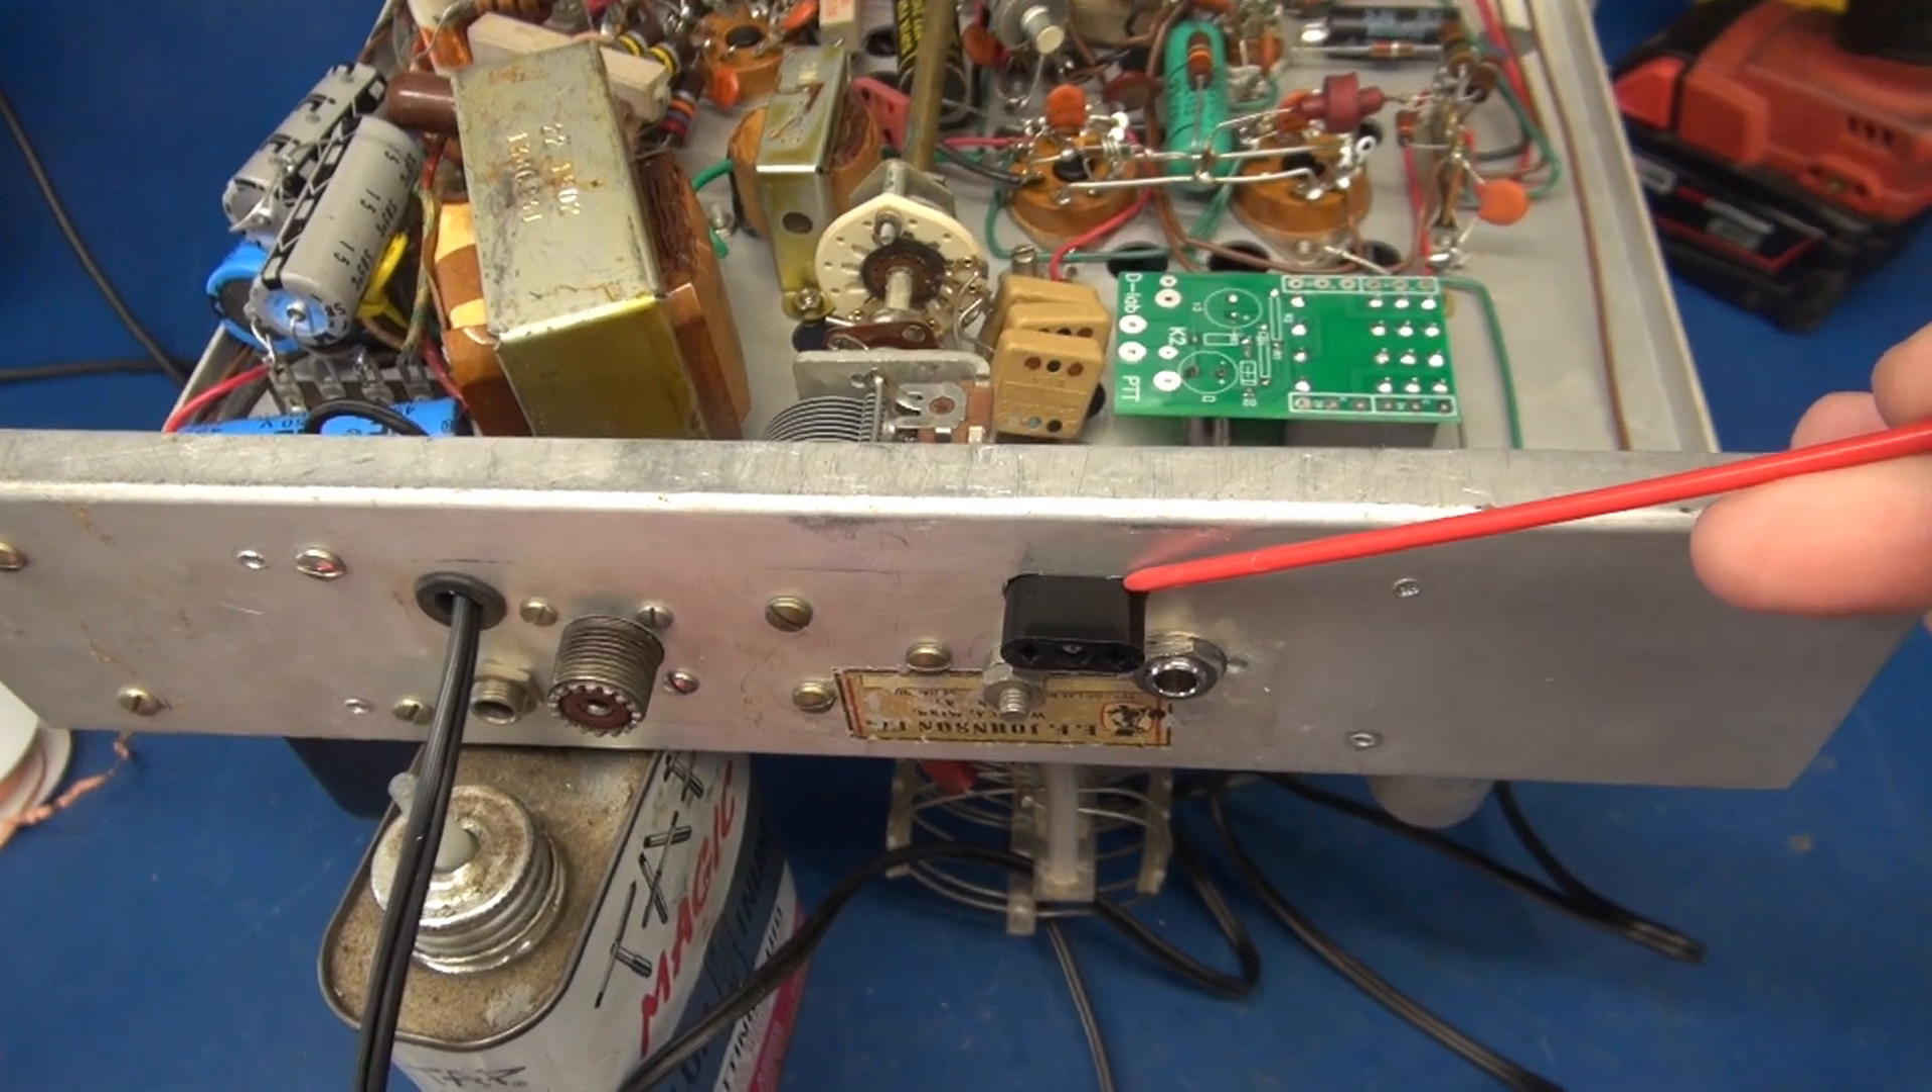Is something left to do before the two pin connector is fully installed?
No.